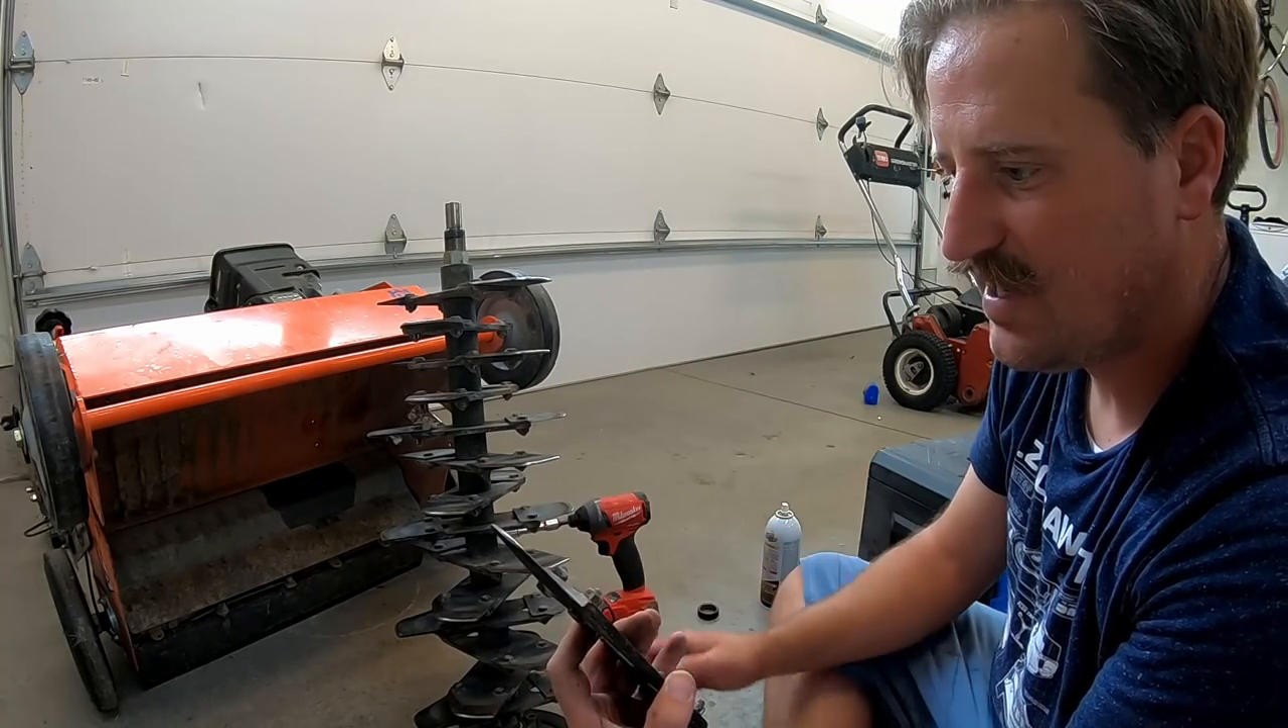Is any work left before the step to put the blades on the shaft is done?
Yes.